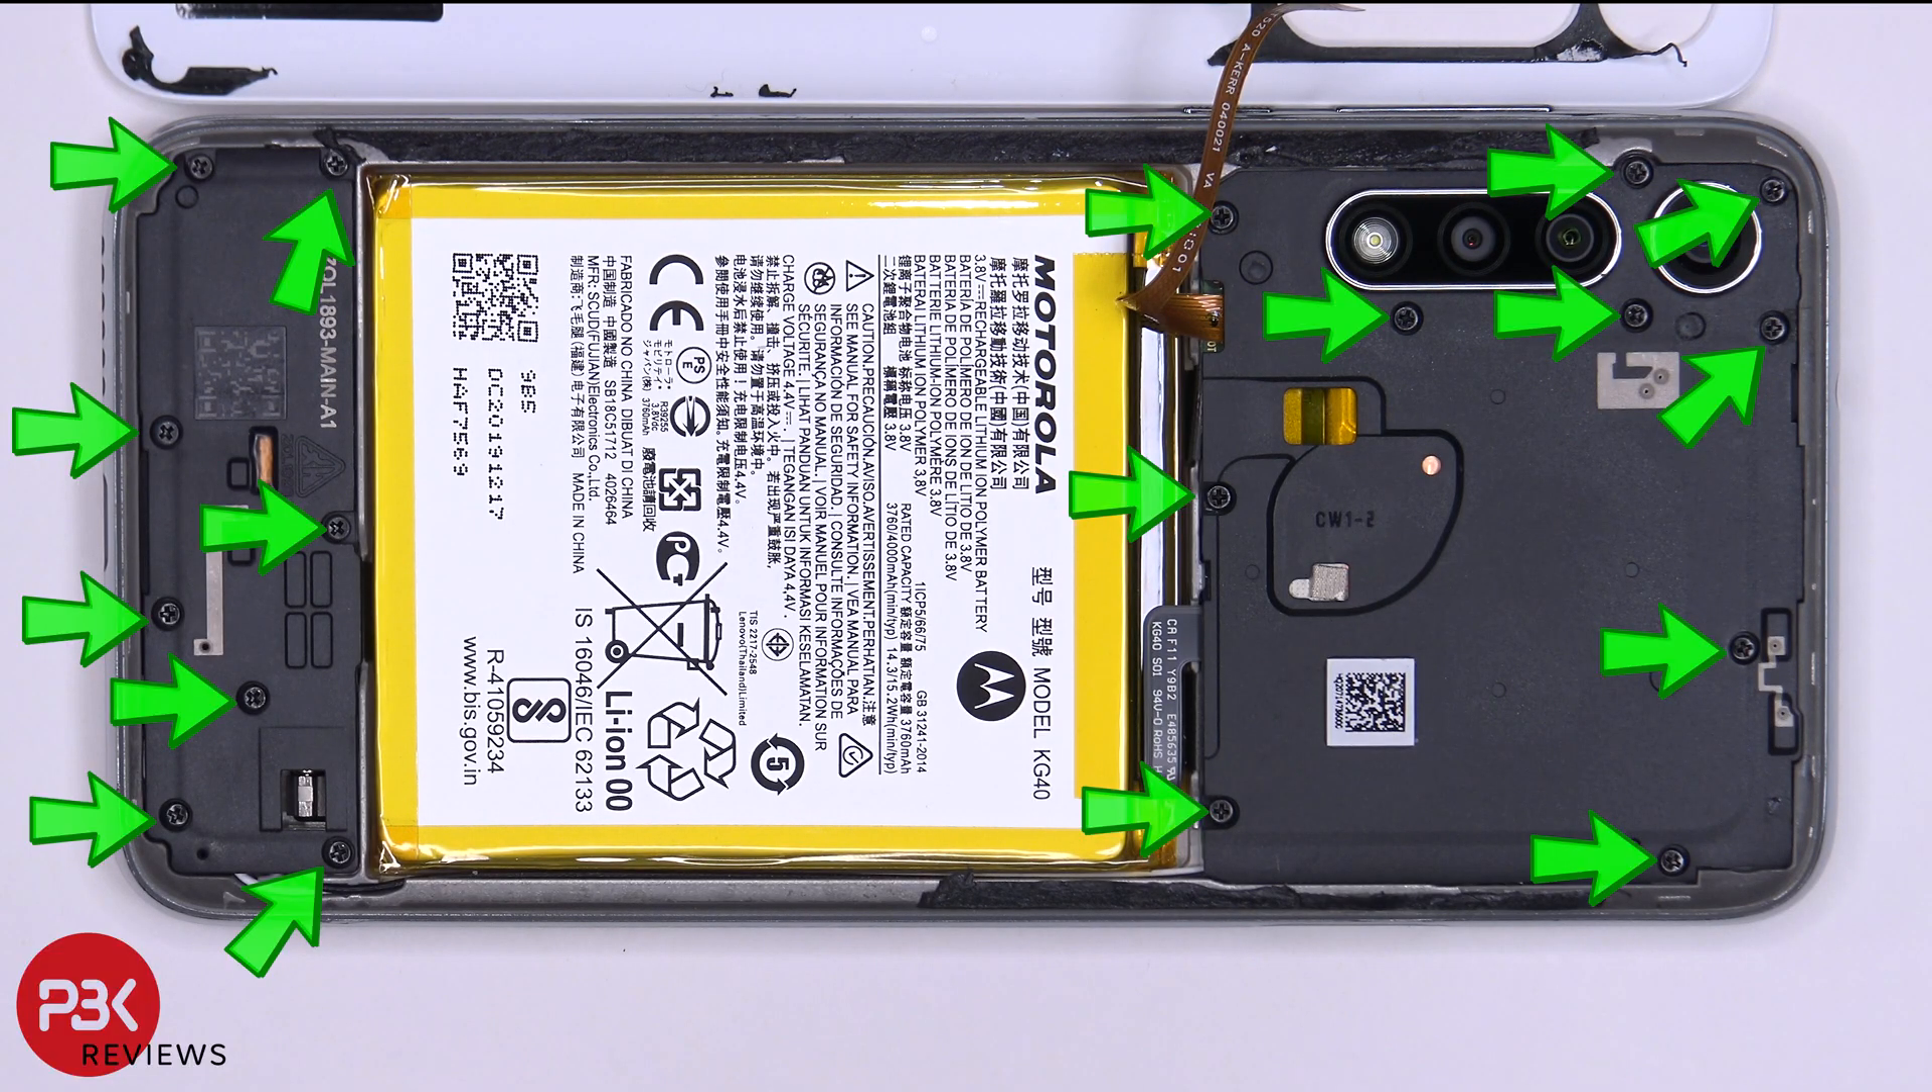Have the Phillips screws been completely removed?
No.